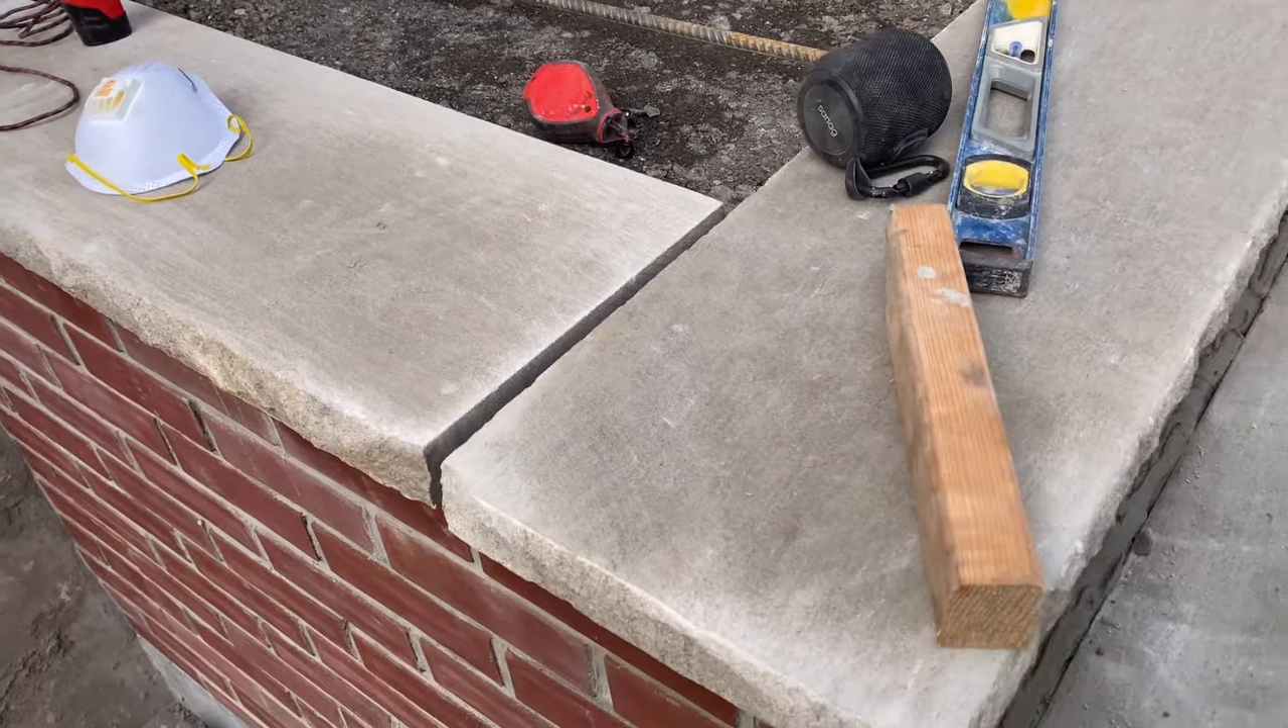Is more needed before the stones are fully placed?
No.